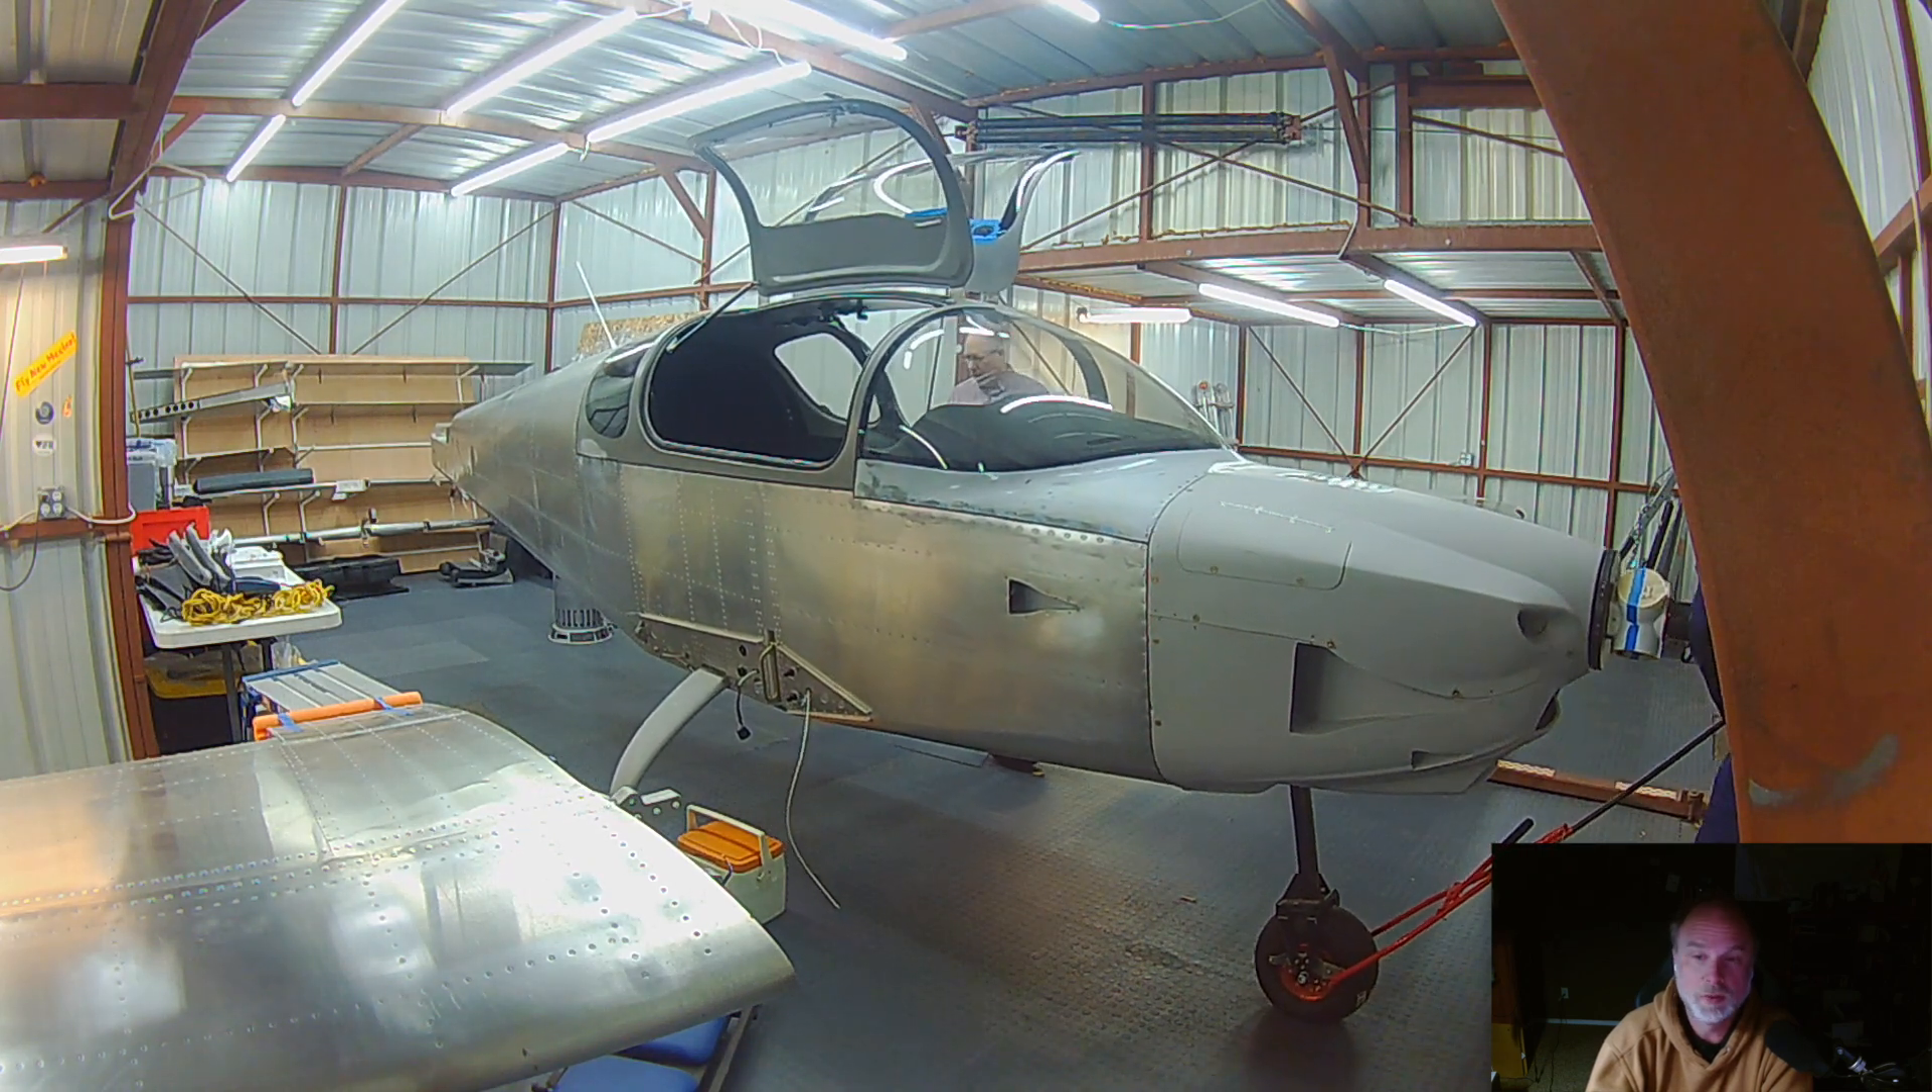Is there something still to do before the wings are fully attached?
Yes.